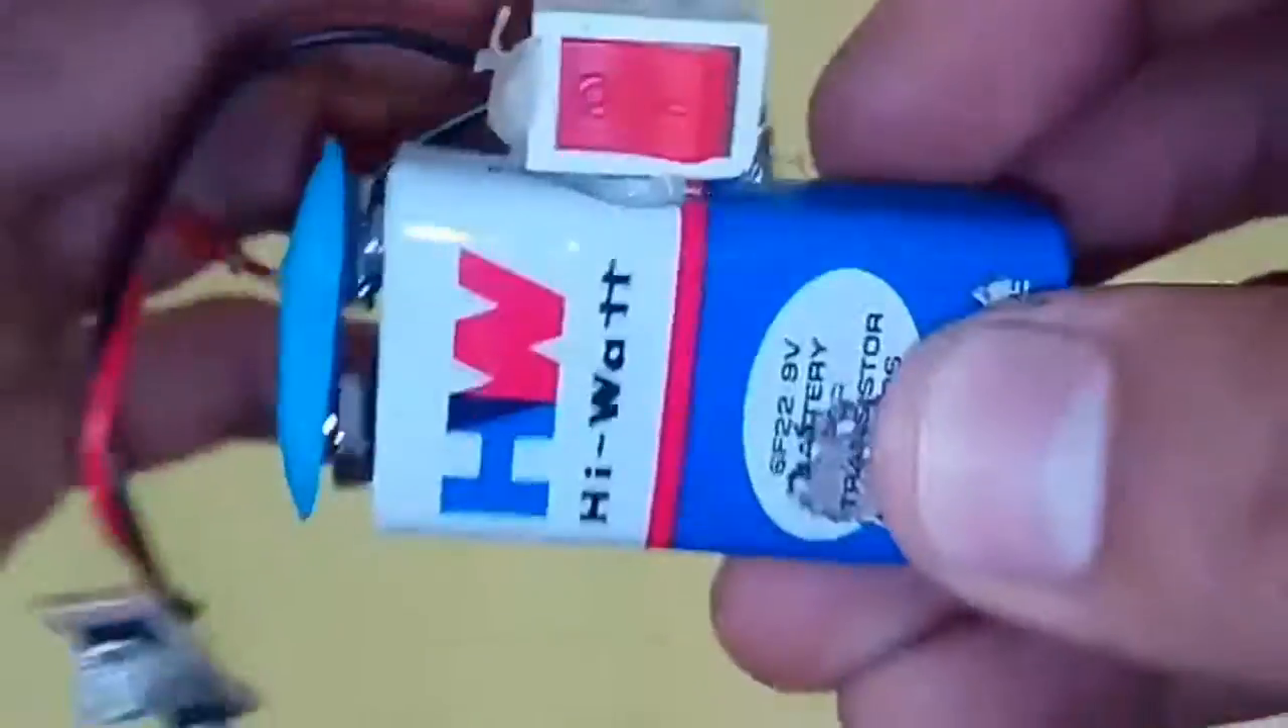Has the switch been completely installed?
Yes.